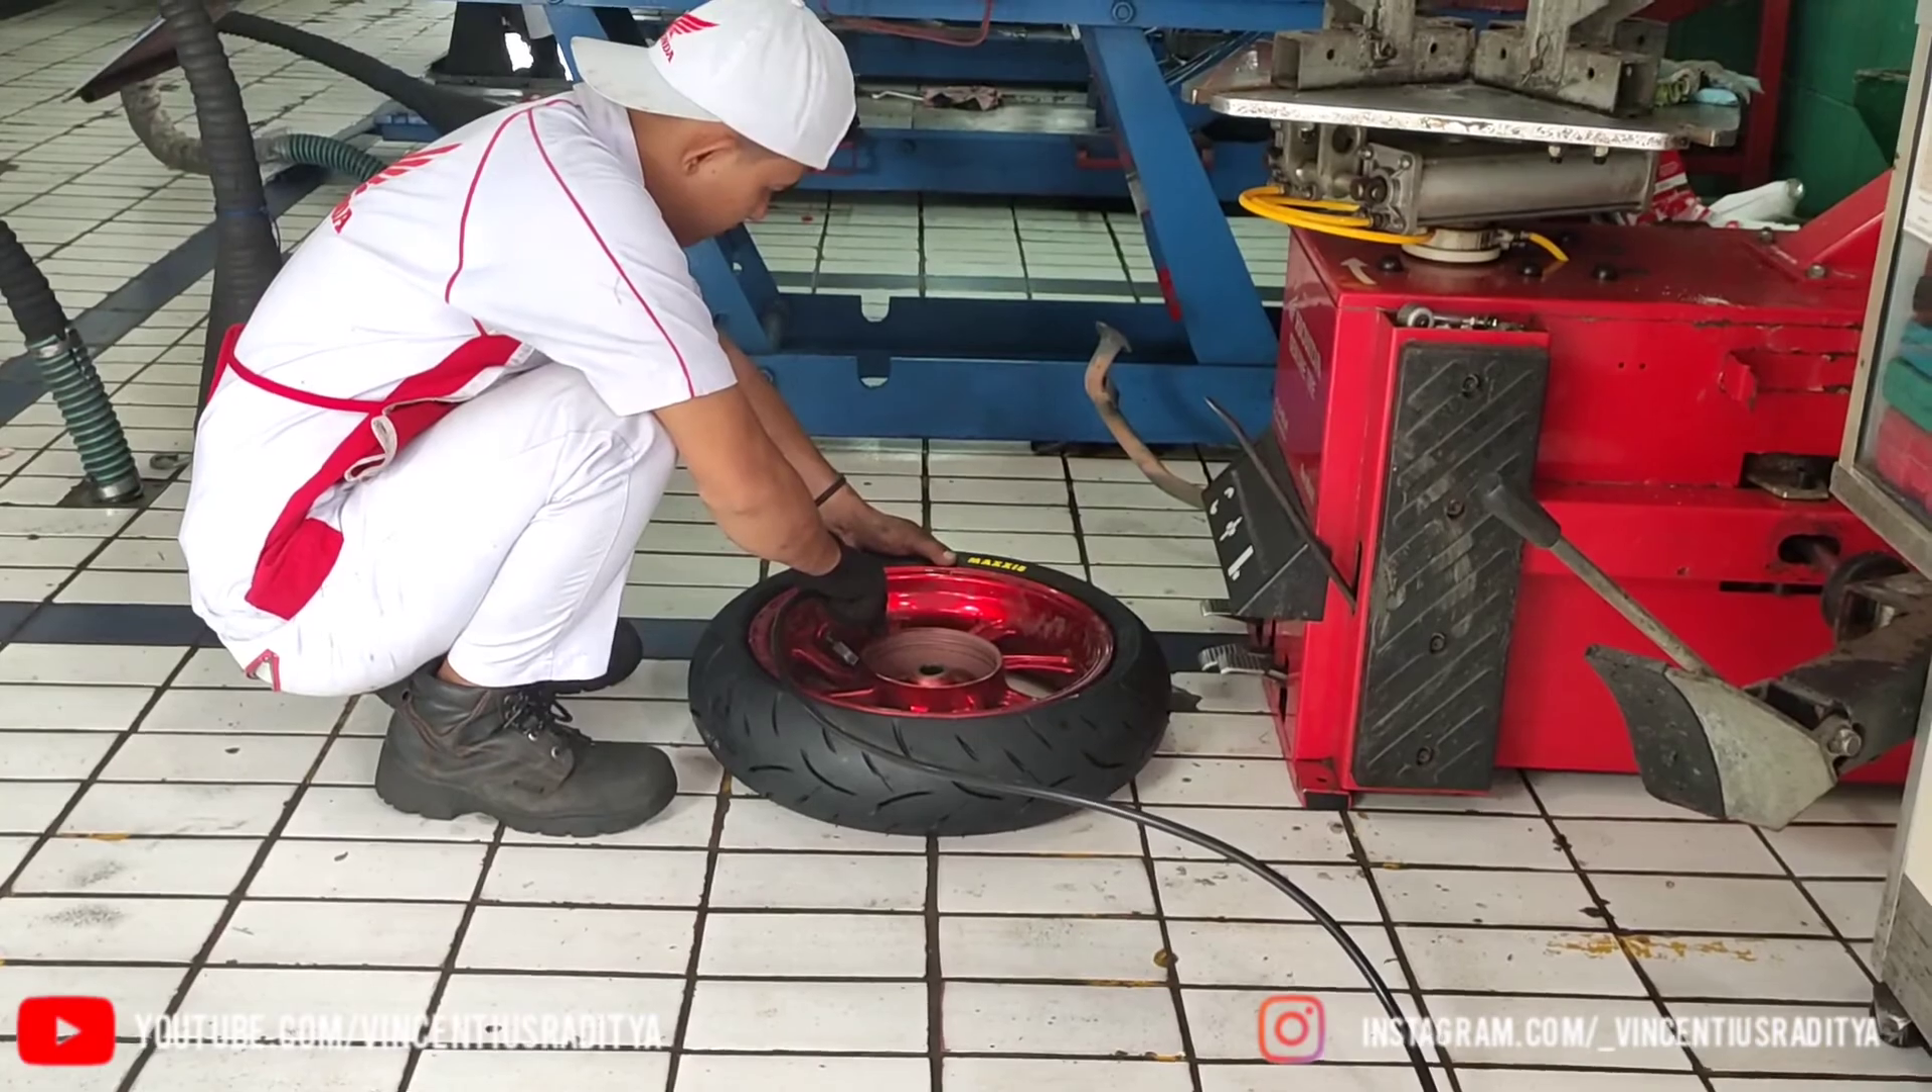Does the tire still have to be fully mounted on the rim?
No.